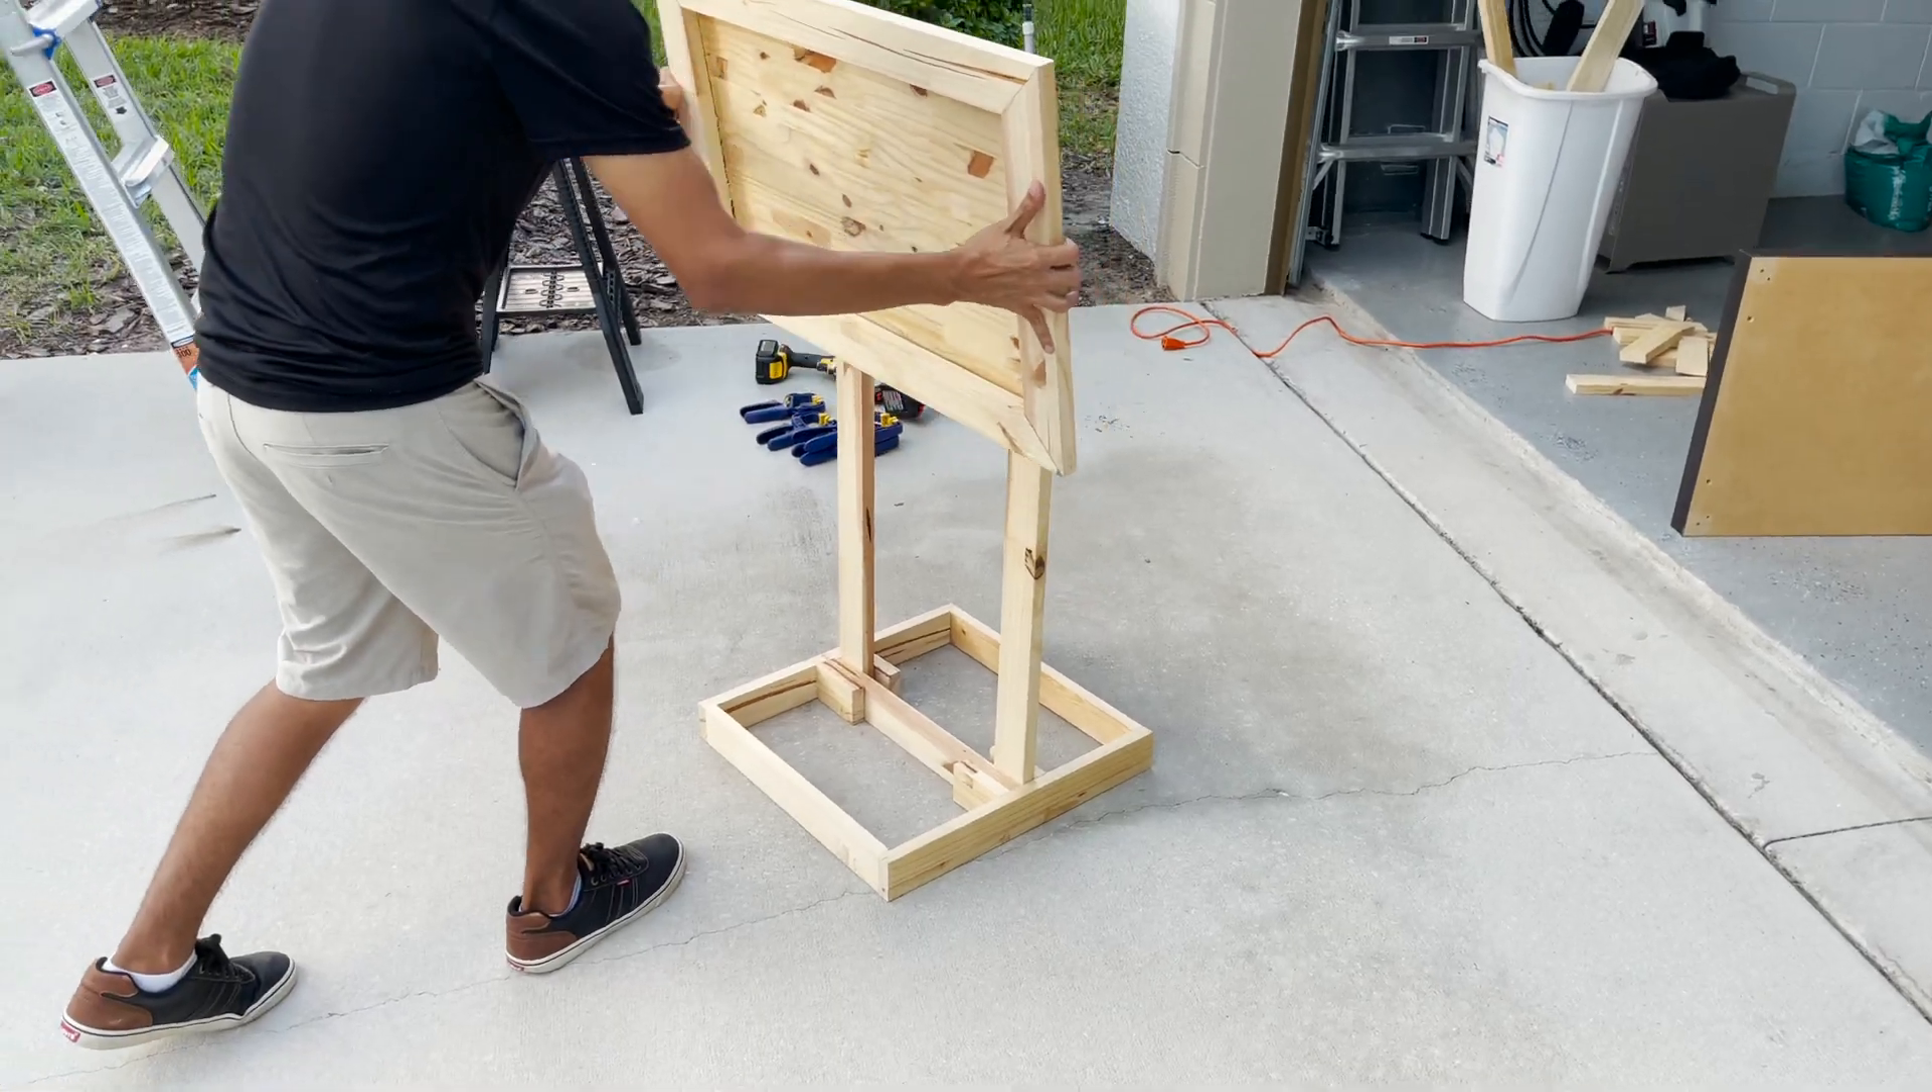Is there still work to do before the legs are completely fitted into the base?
No.